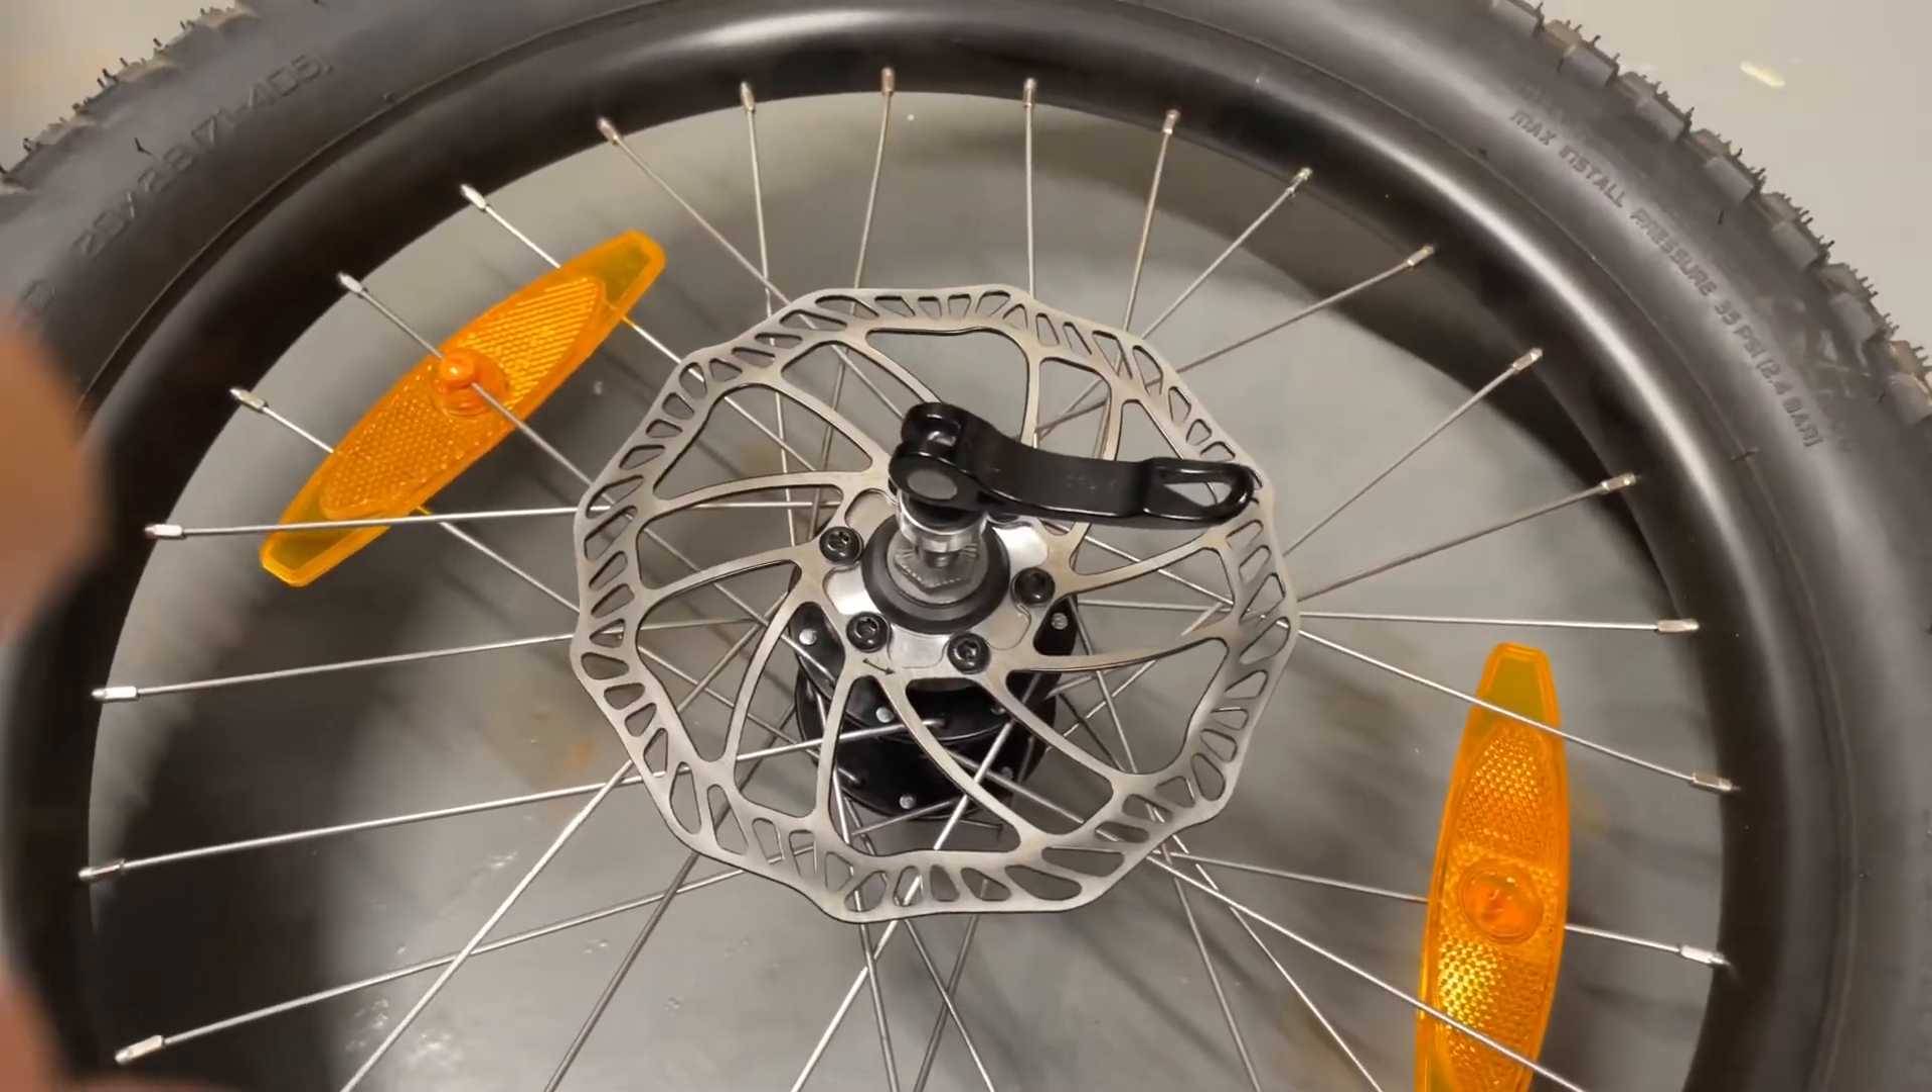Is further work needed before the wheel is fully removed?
No.